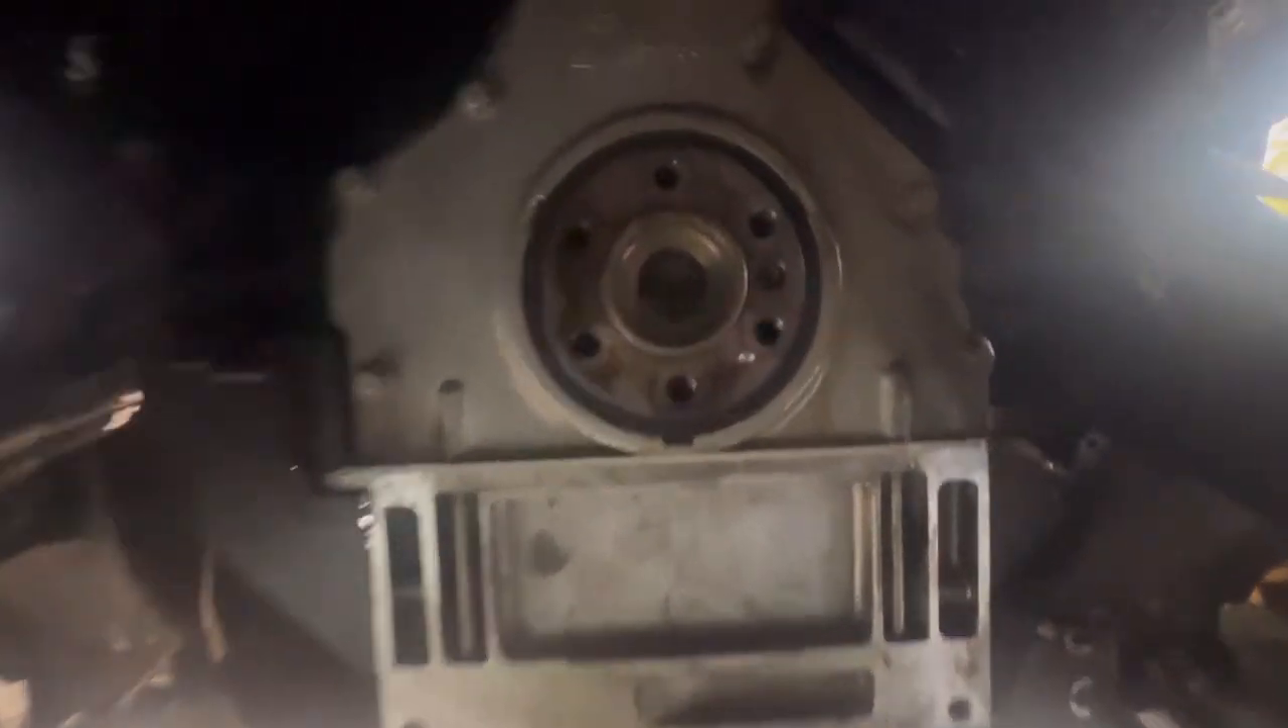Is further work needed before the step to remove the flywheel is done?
No.